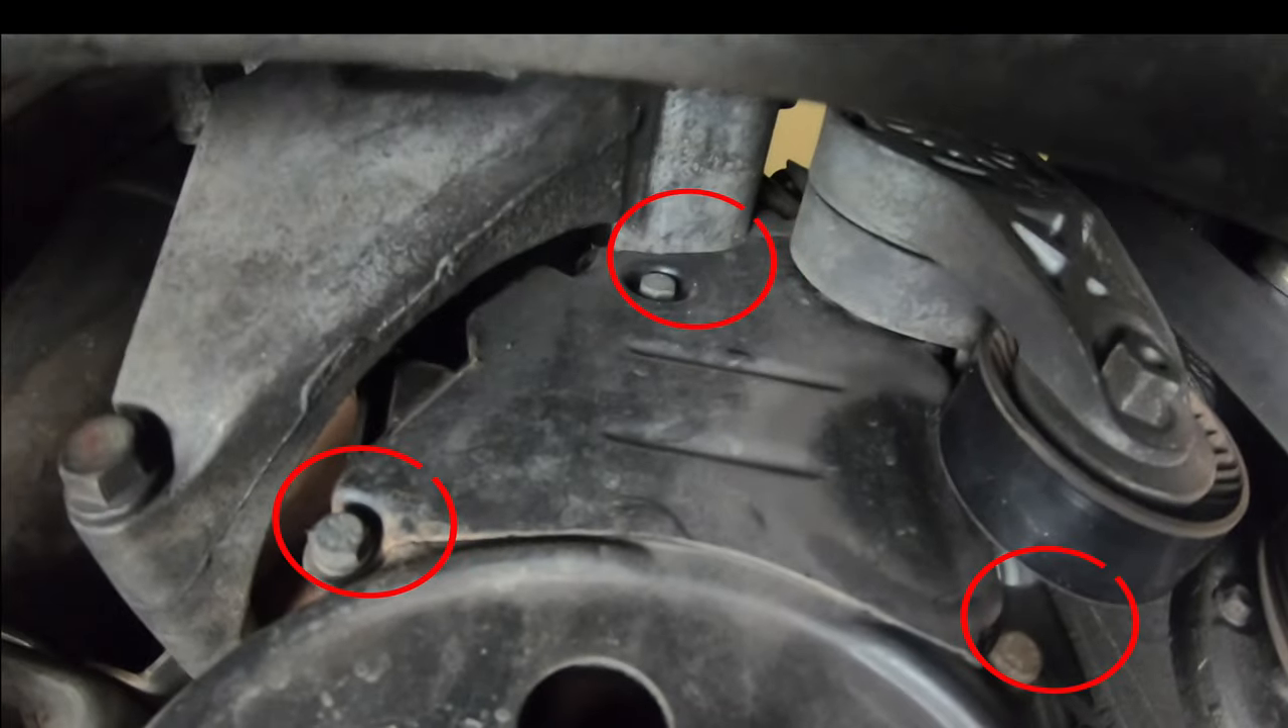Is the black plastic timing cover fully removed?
No.